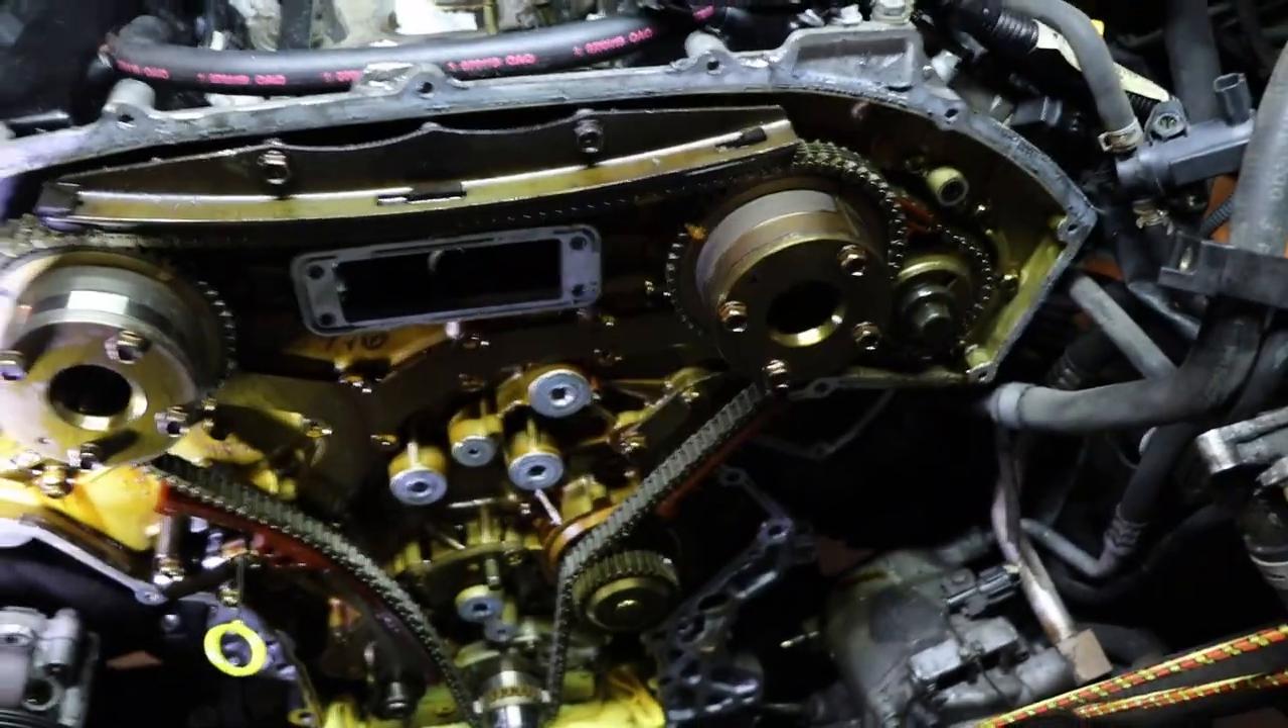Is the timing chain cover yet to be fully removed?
No.